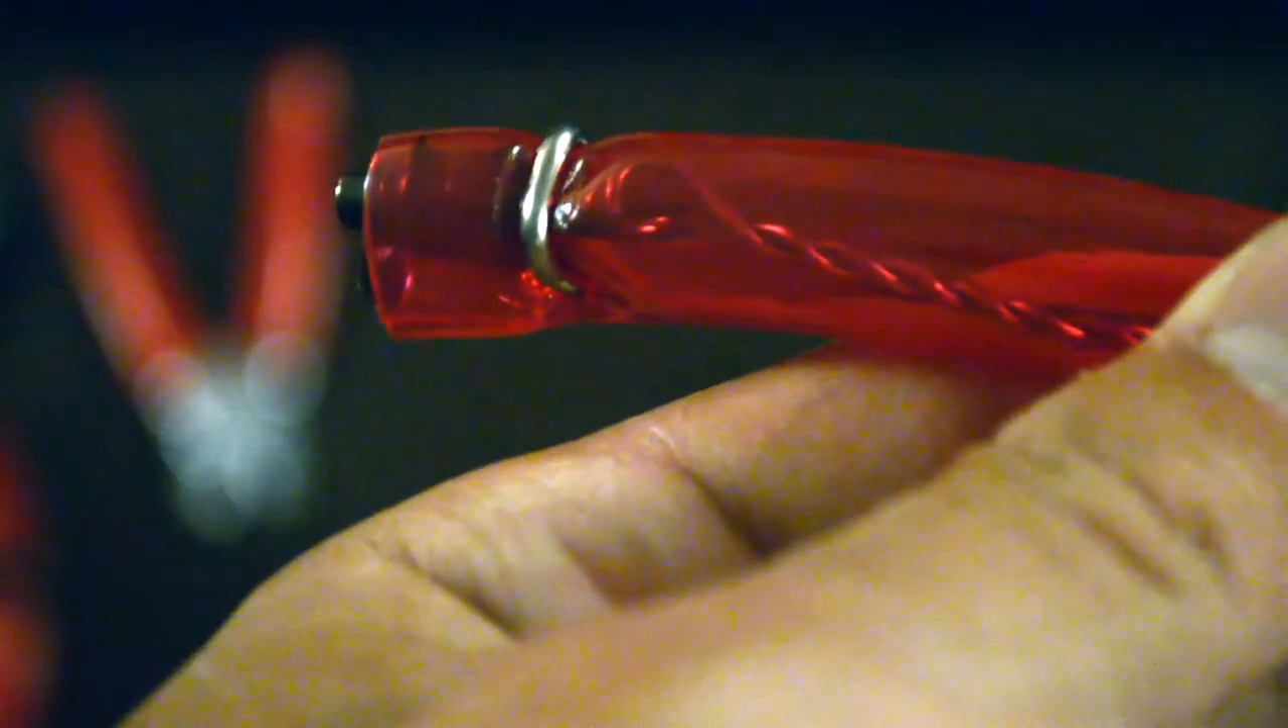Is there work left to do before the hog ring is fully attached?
No.